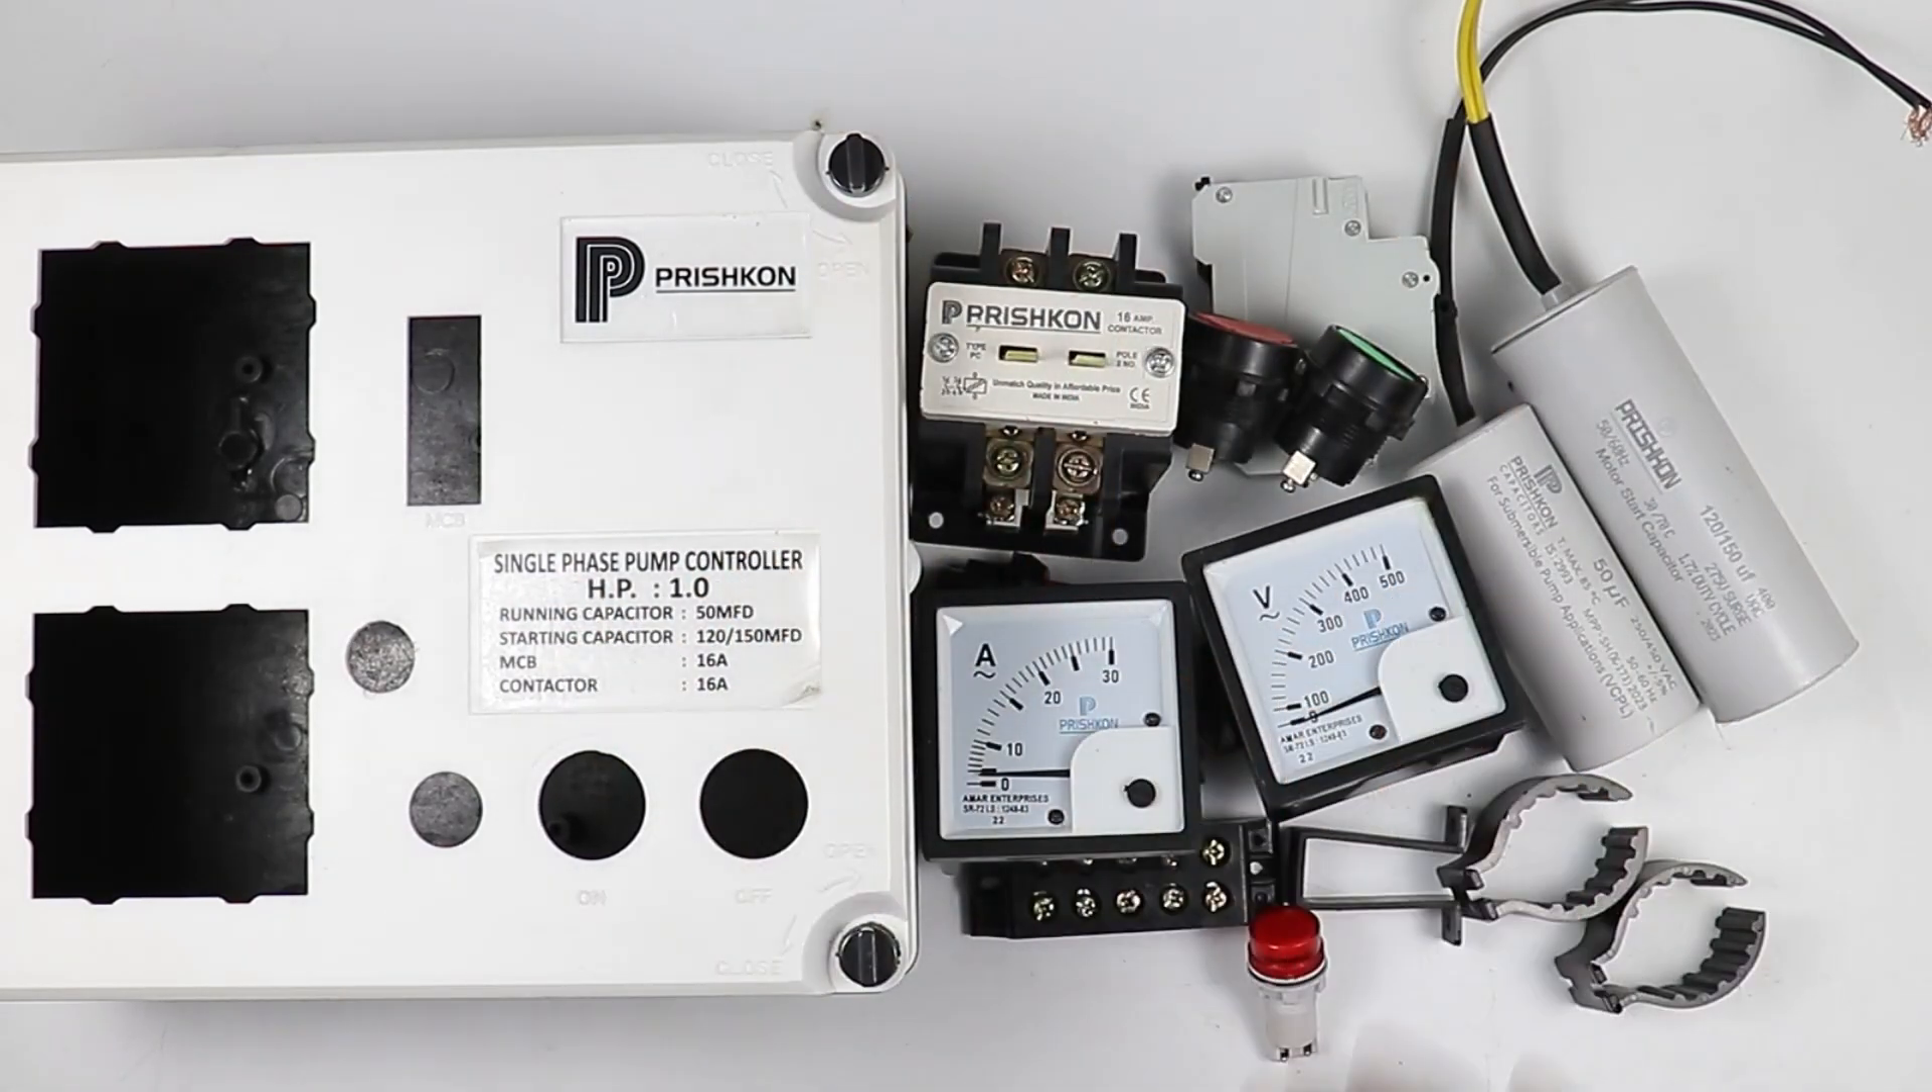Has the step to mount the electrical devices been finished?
No.